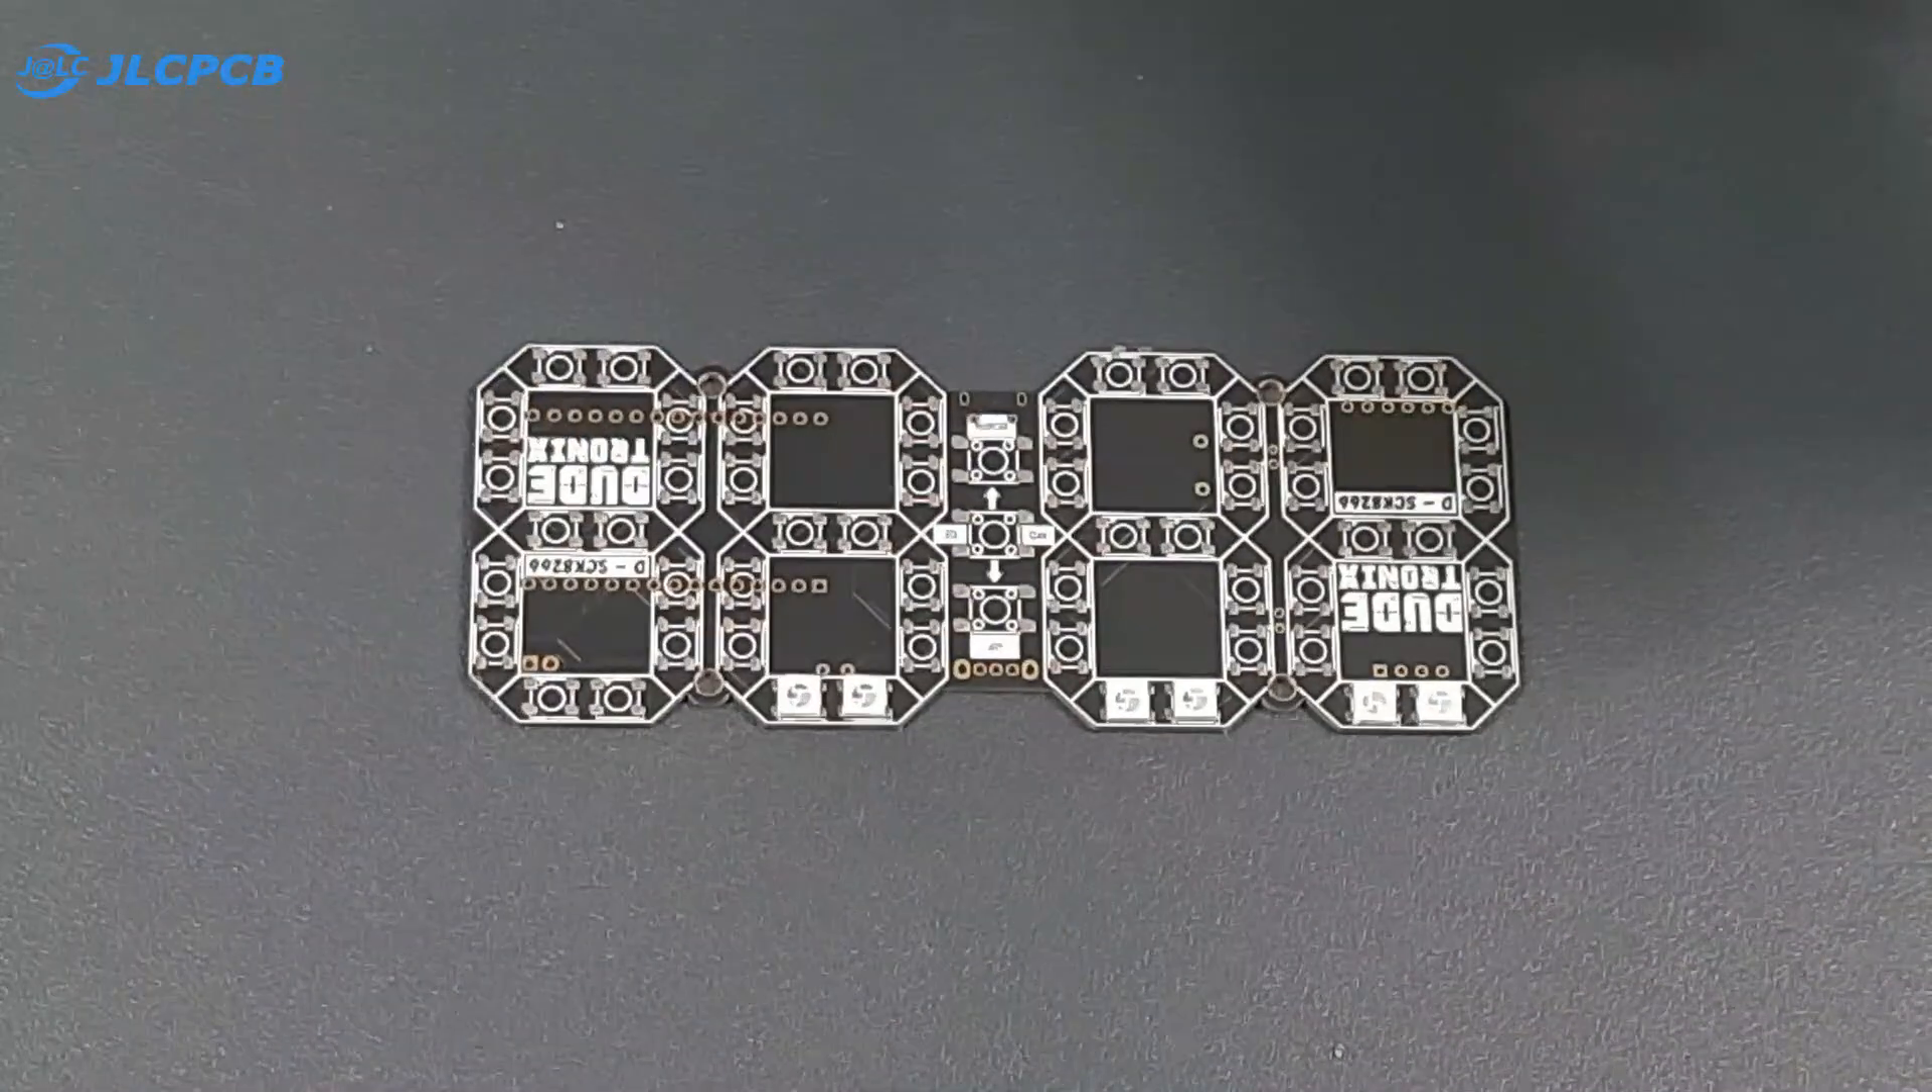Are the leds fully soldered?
No.